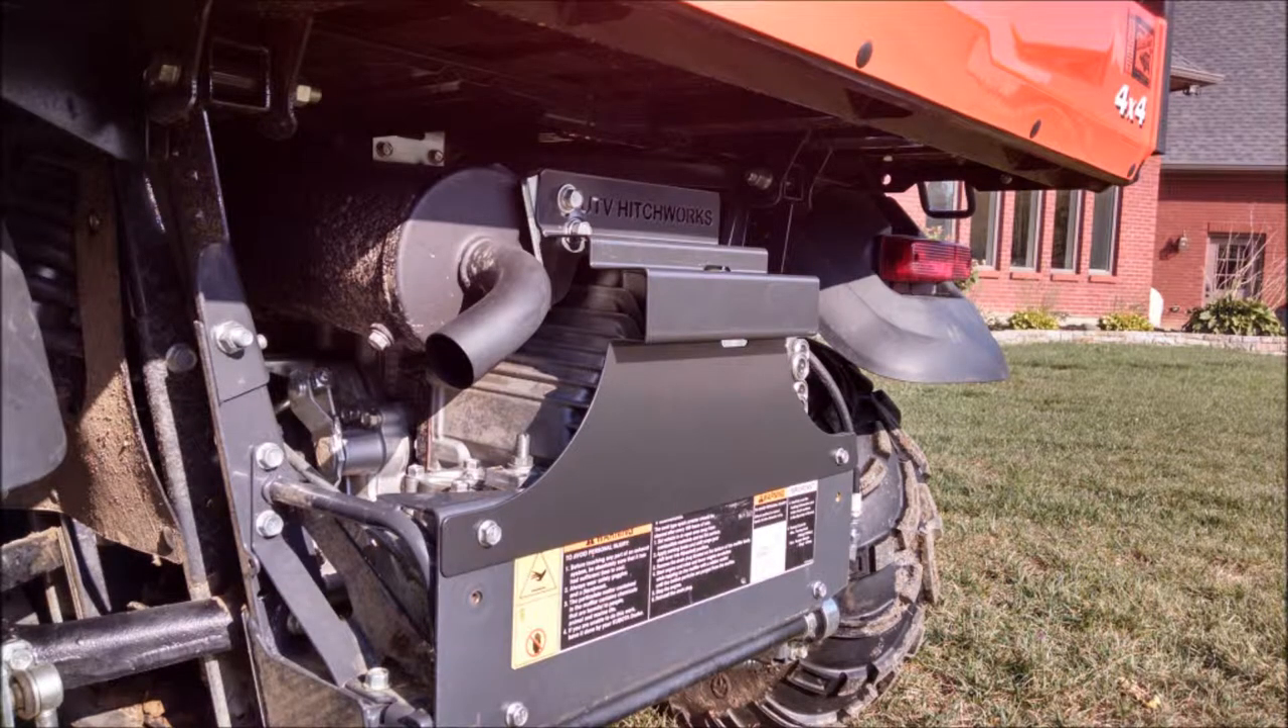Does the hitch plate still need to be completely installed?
No.